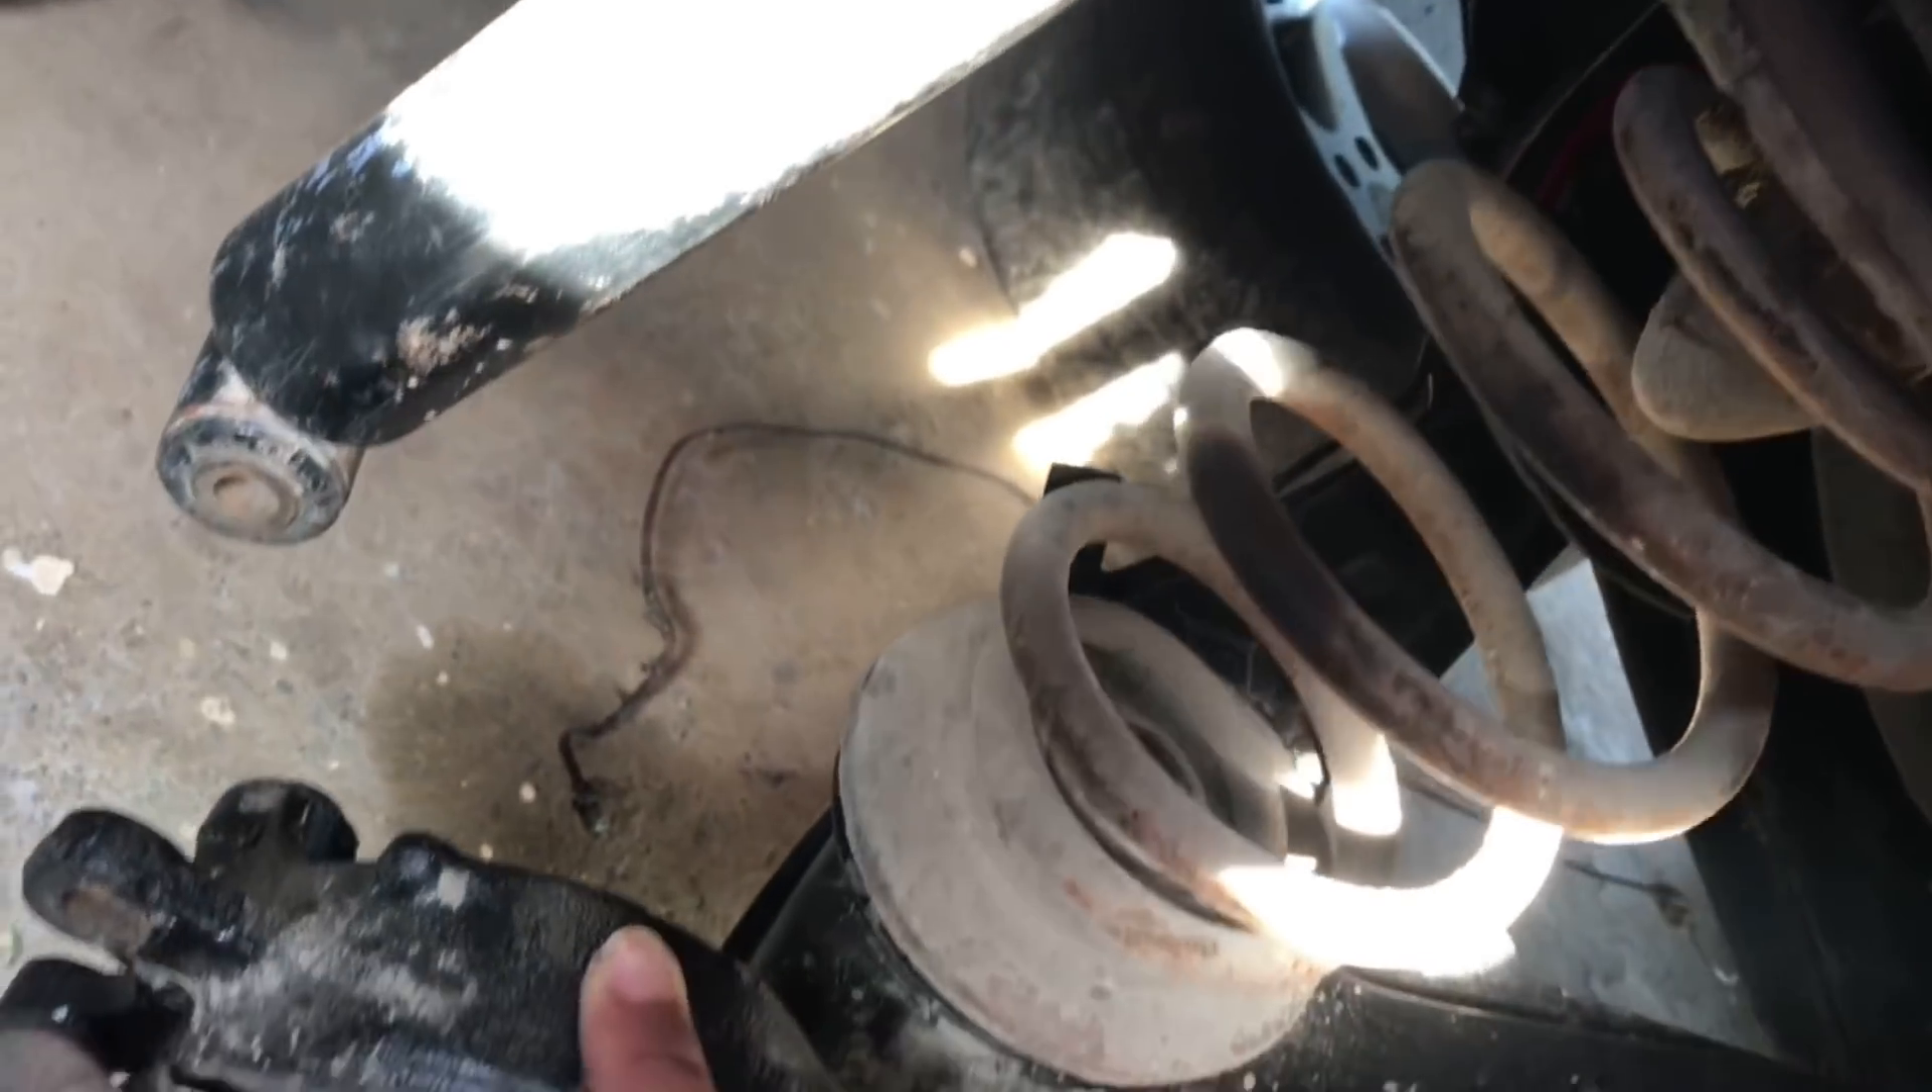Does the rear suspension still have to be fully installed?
Yes.